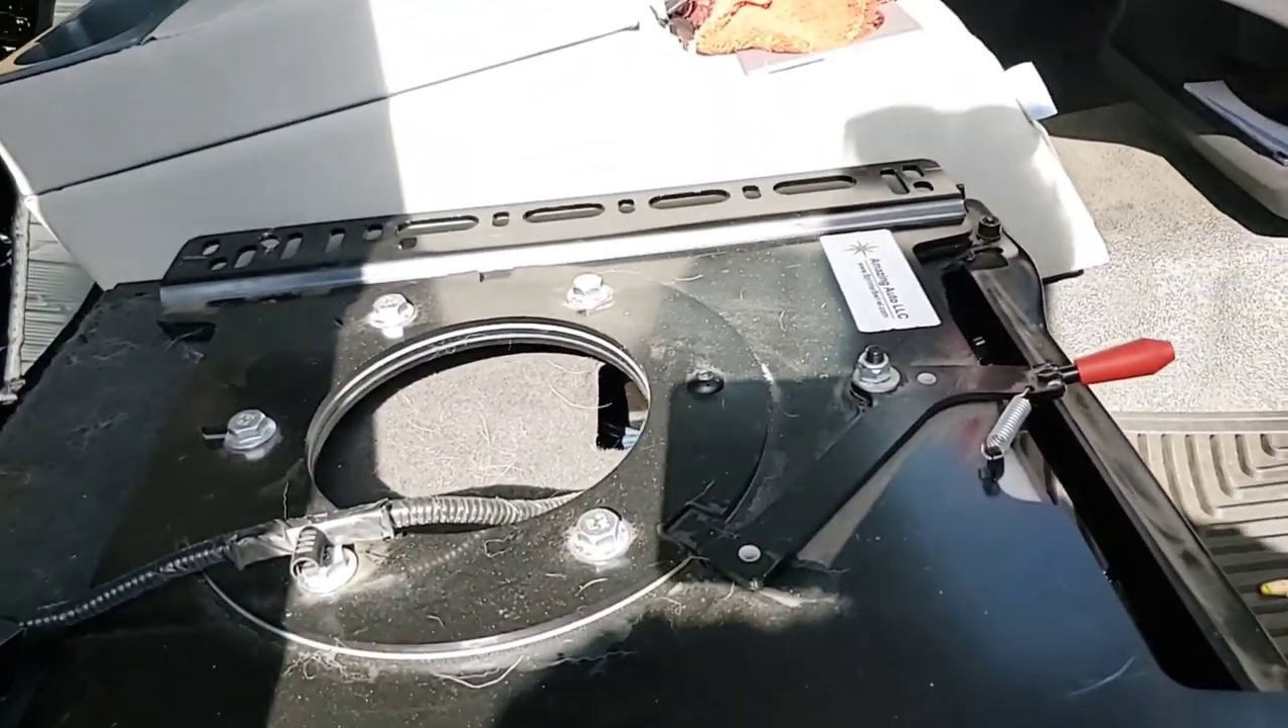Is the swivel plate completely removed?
No.